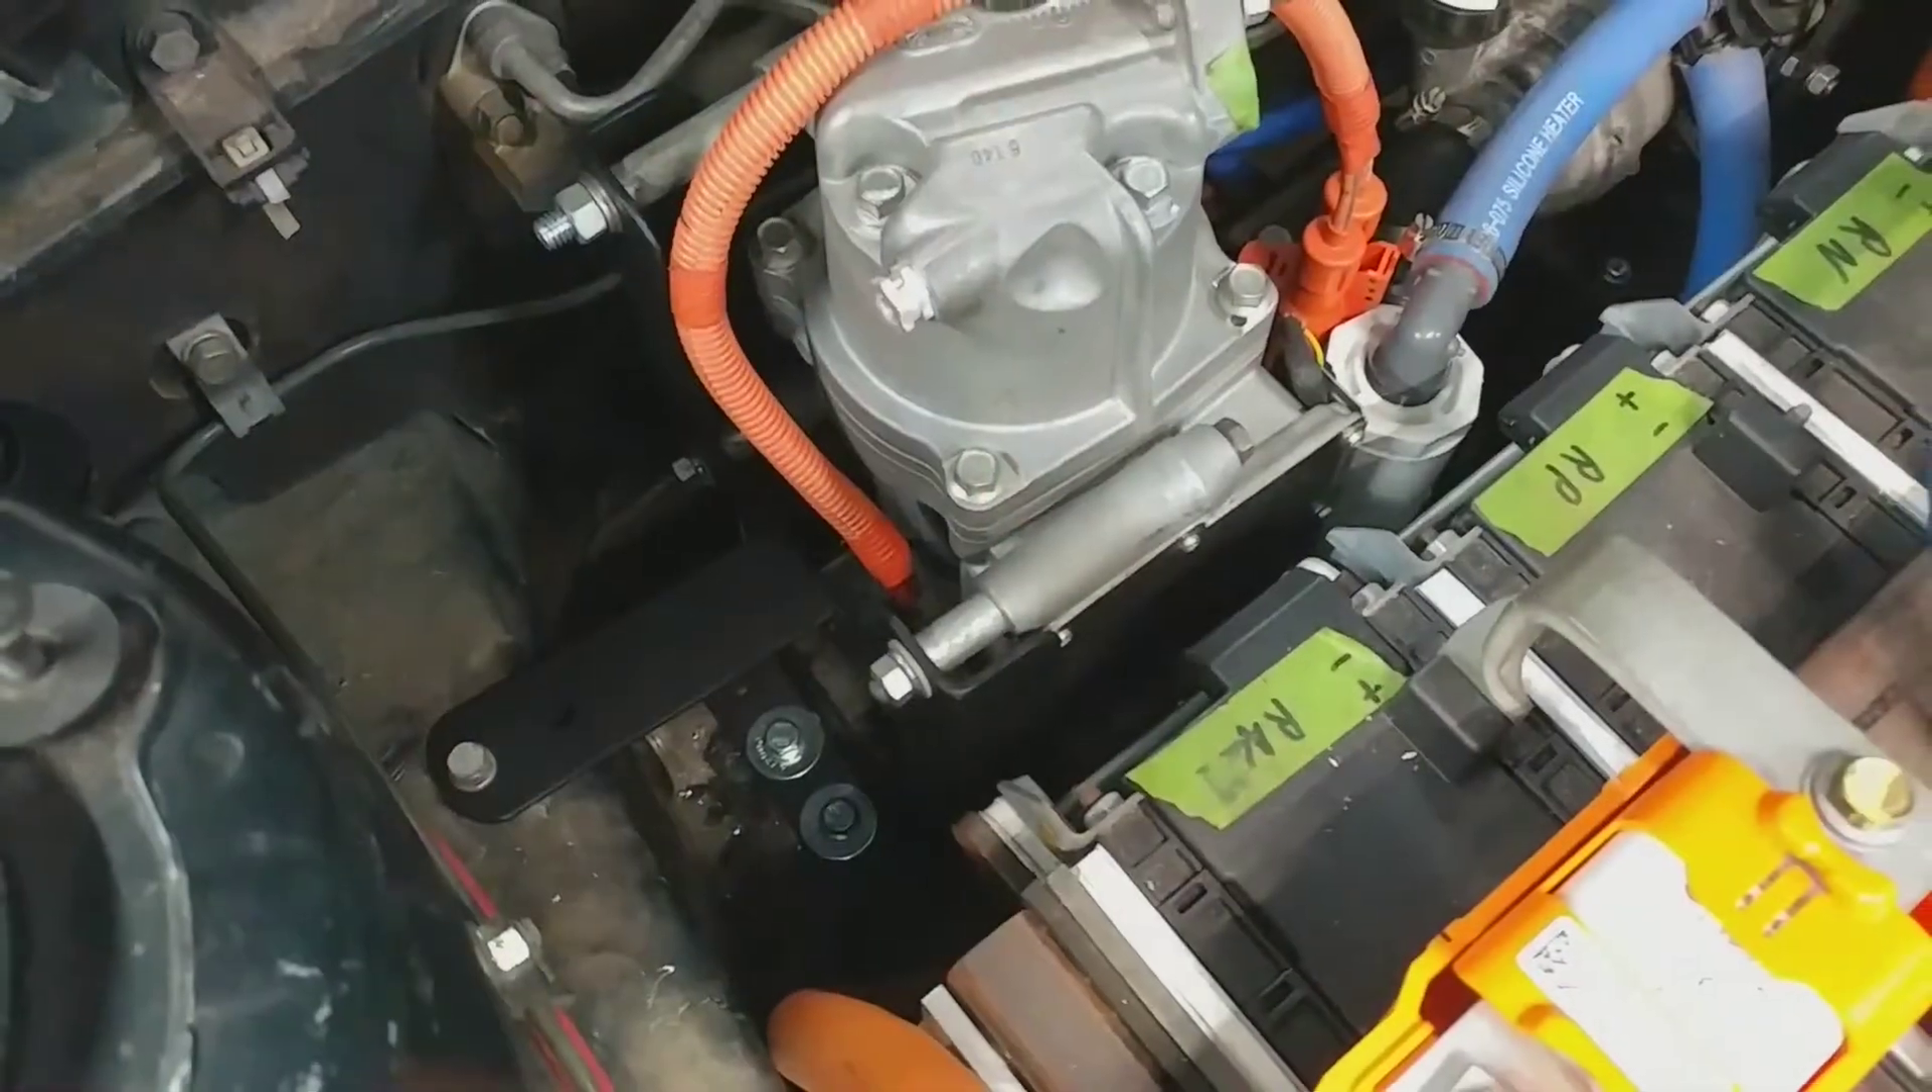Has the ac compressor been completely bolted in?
Yes.